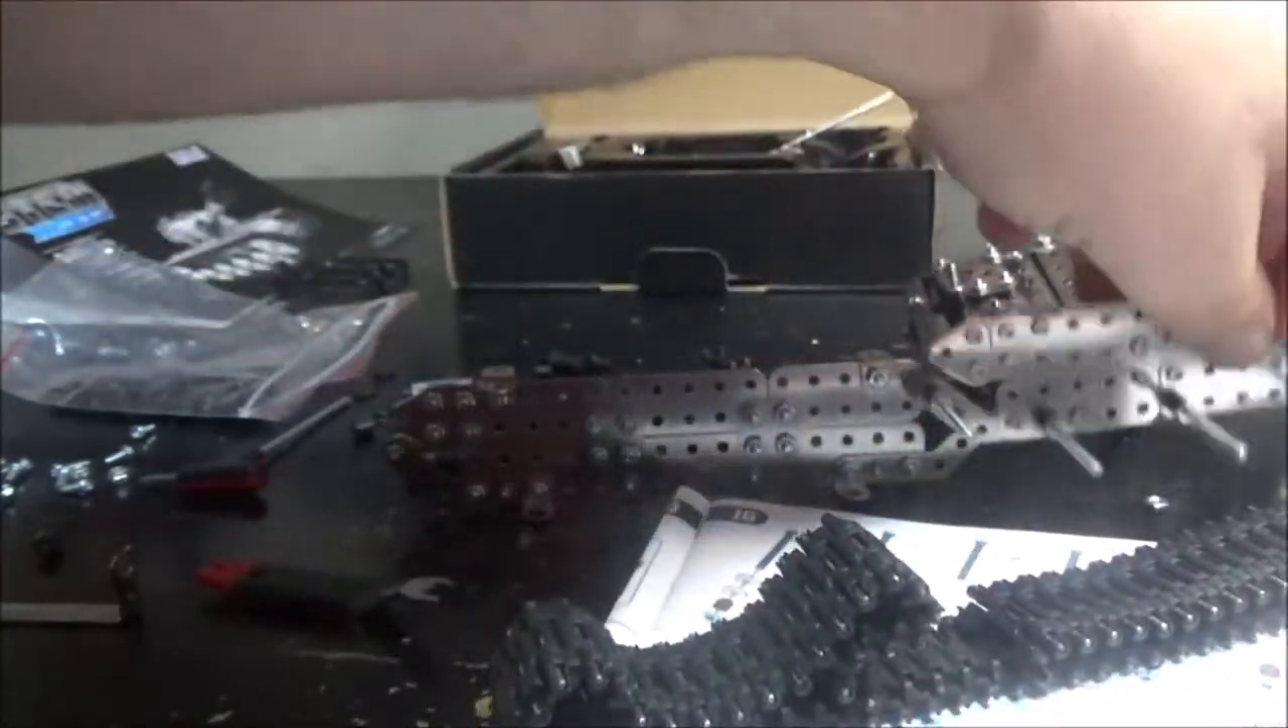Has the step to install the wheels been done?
No.